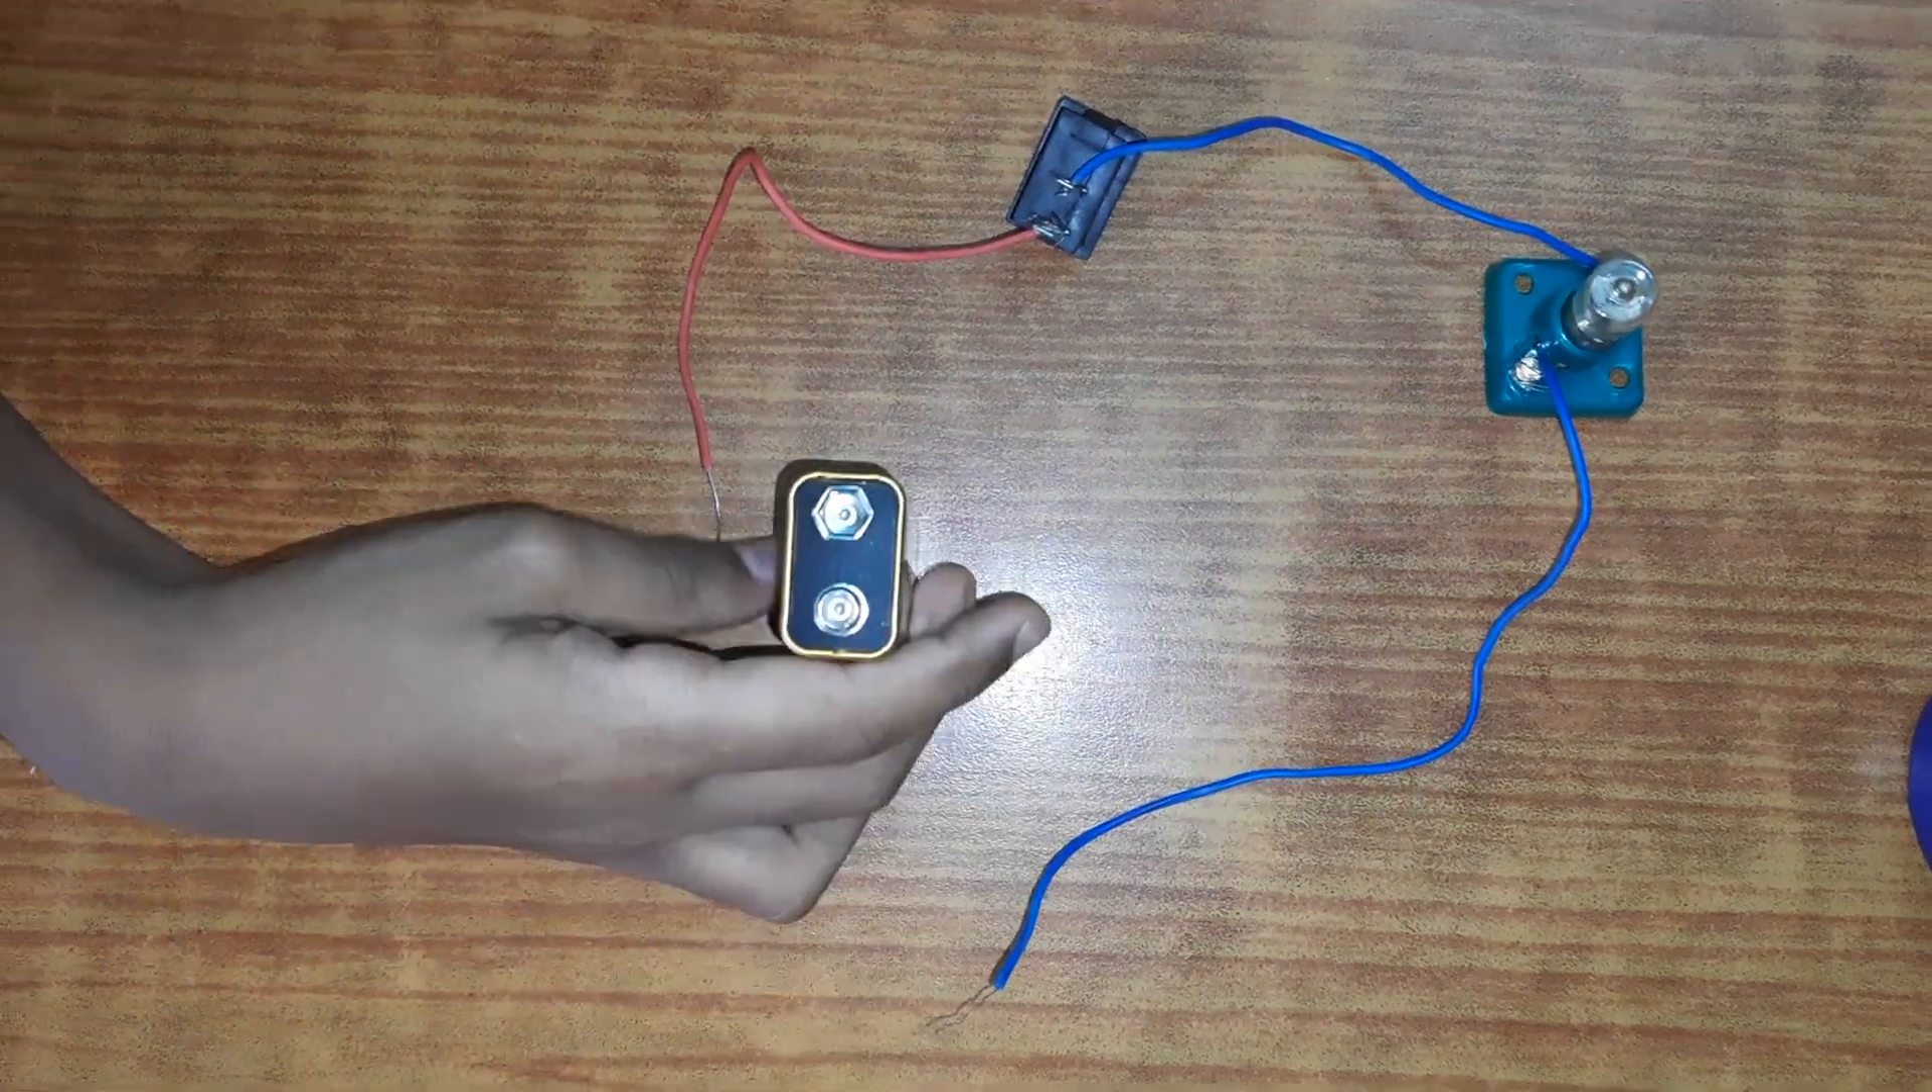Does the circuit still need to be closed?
Yes.